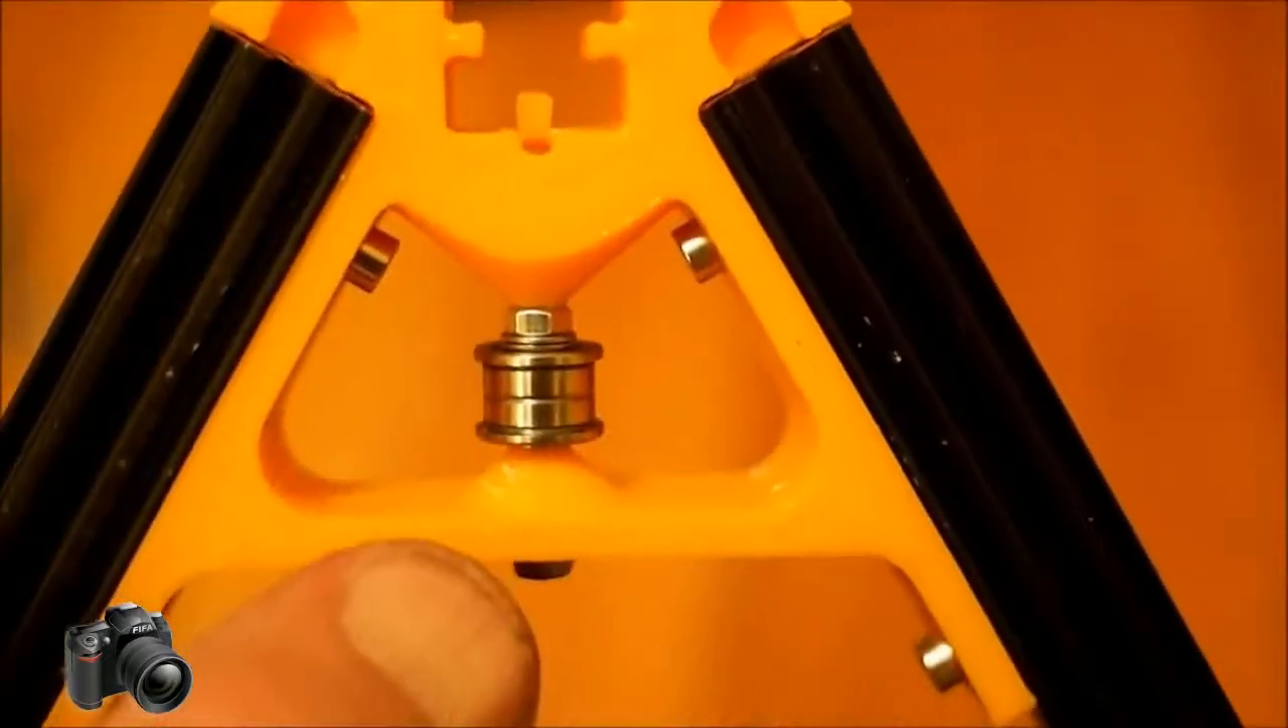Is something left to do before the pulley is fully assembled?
No.